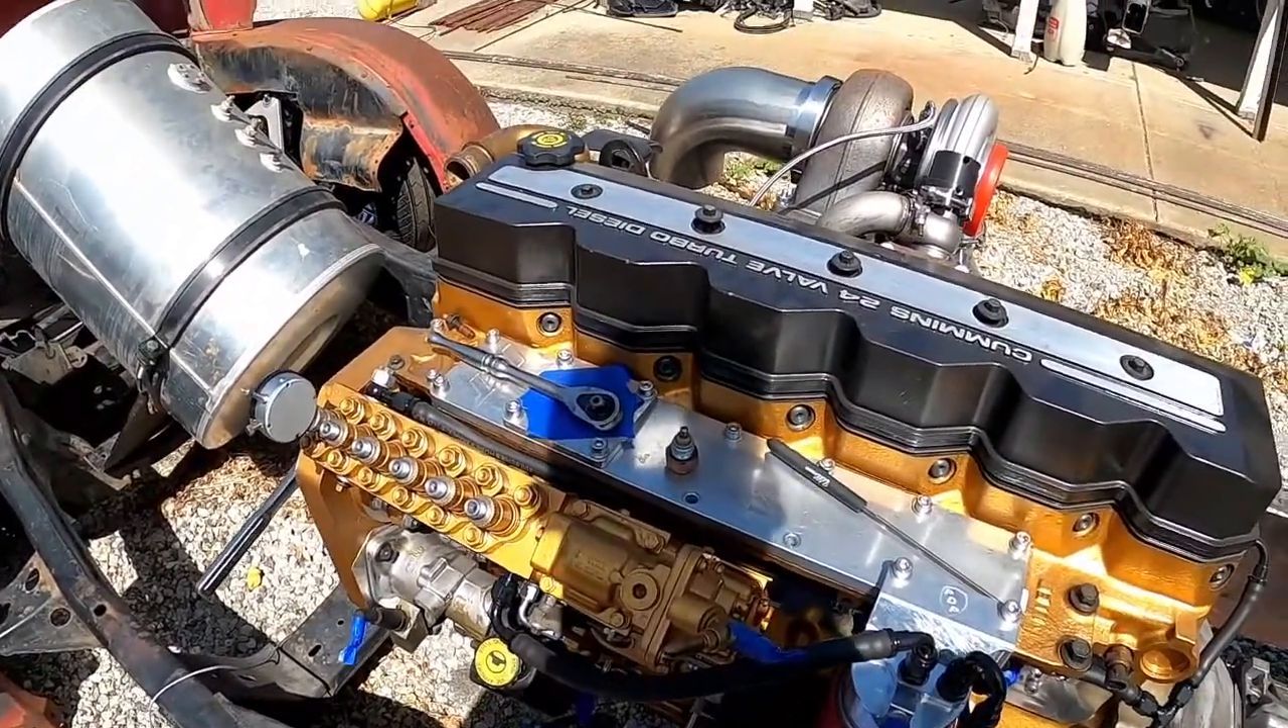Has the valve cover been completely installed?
Yes.